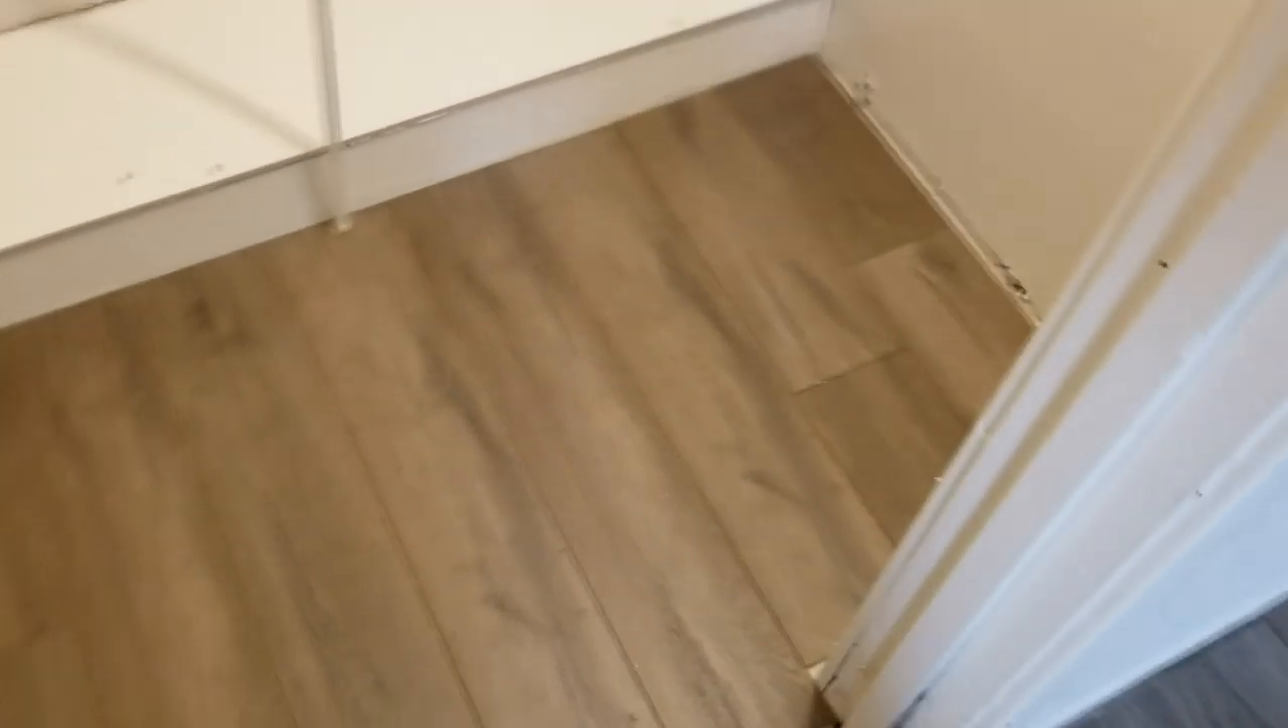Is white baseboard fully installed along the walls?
No.